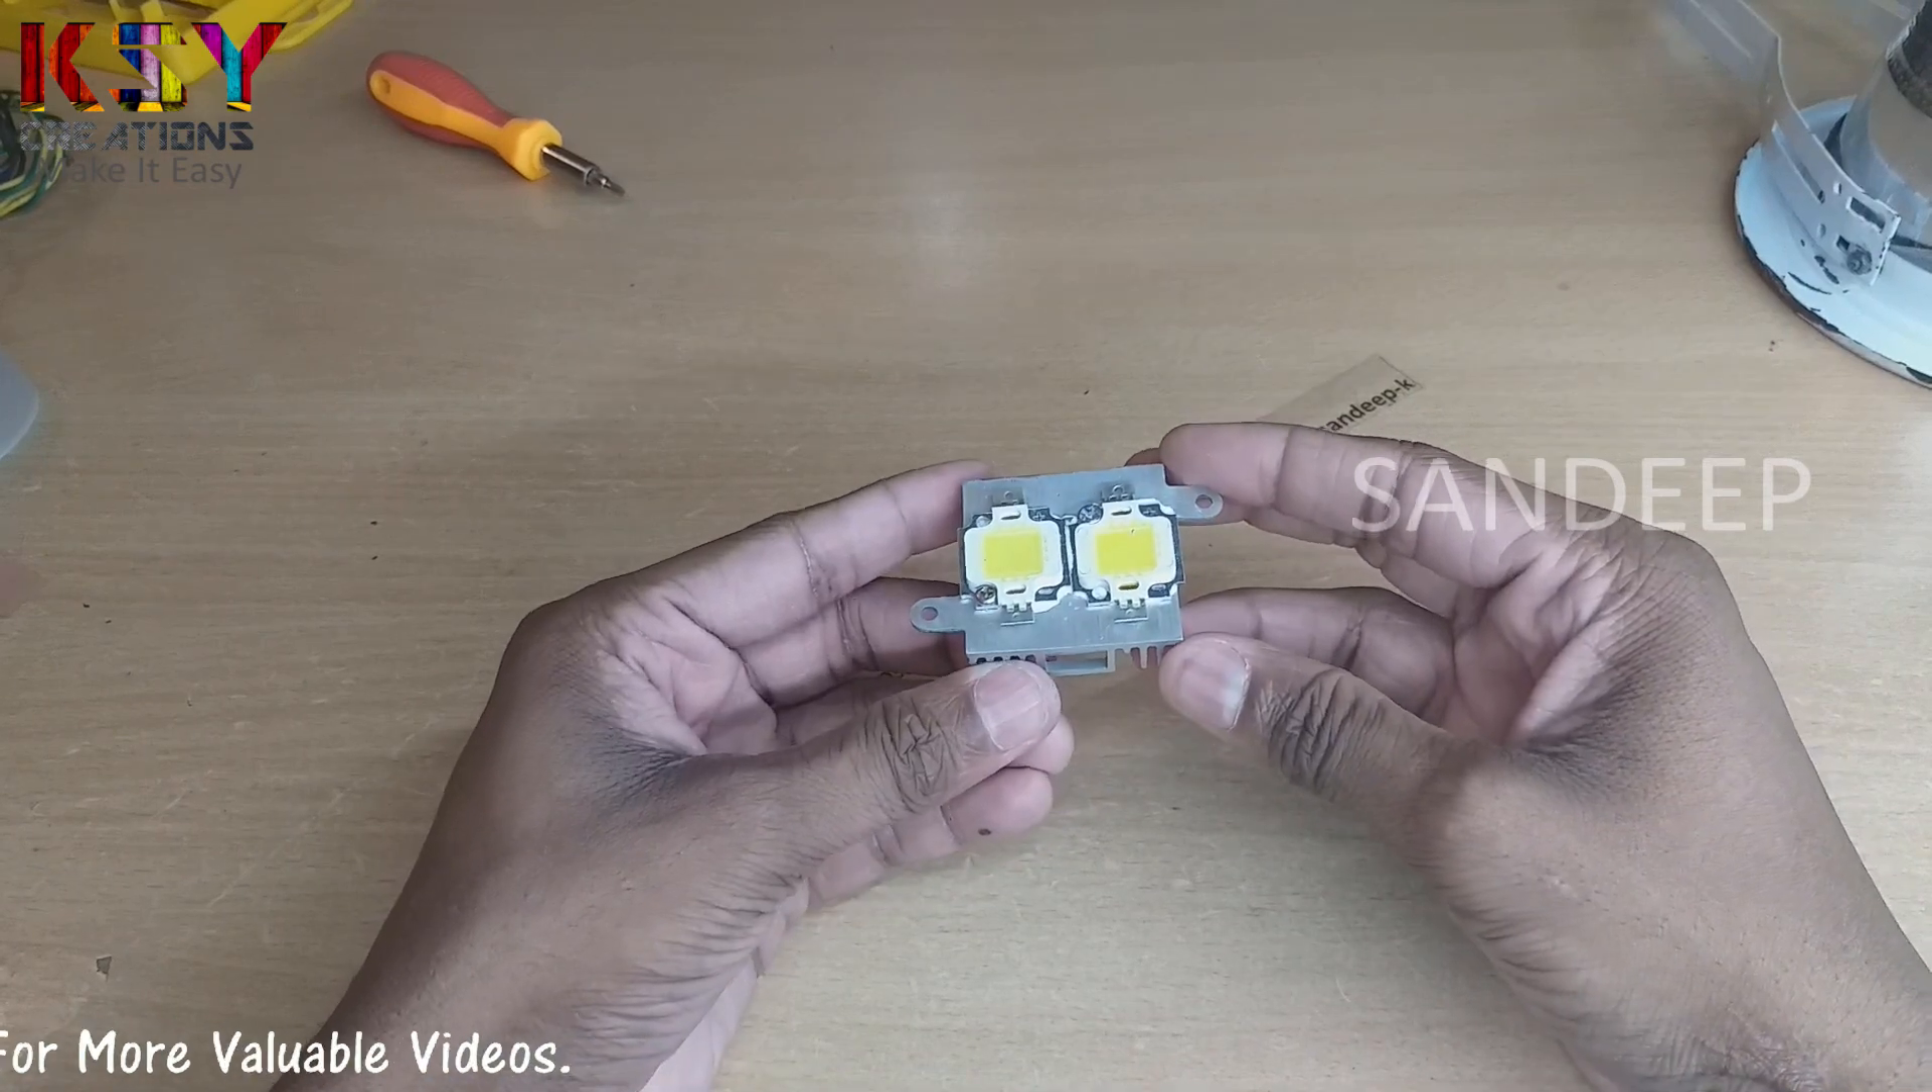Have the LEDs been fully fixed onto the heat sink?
Yes.